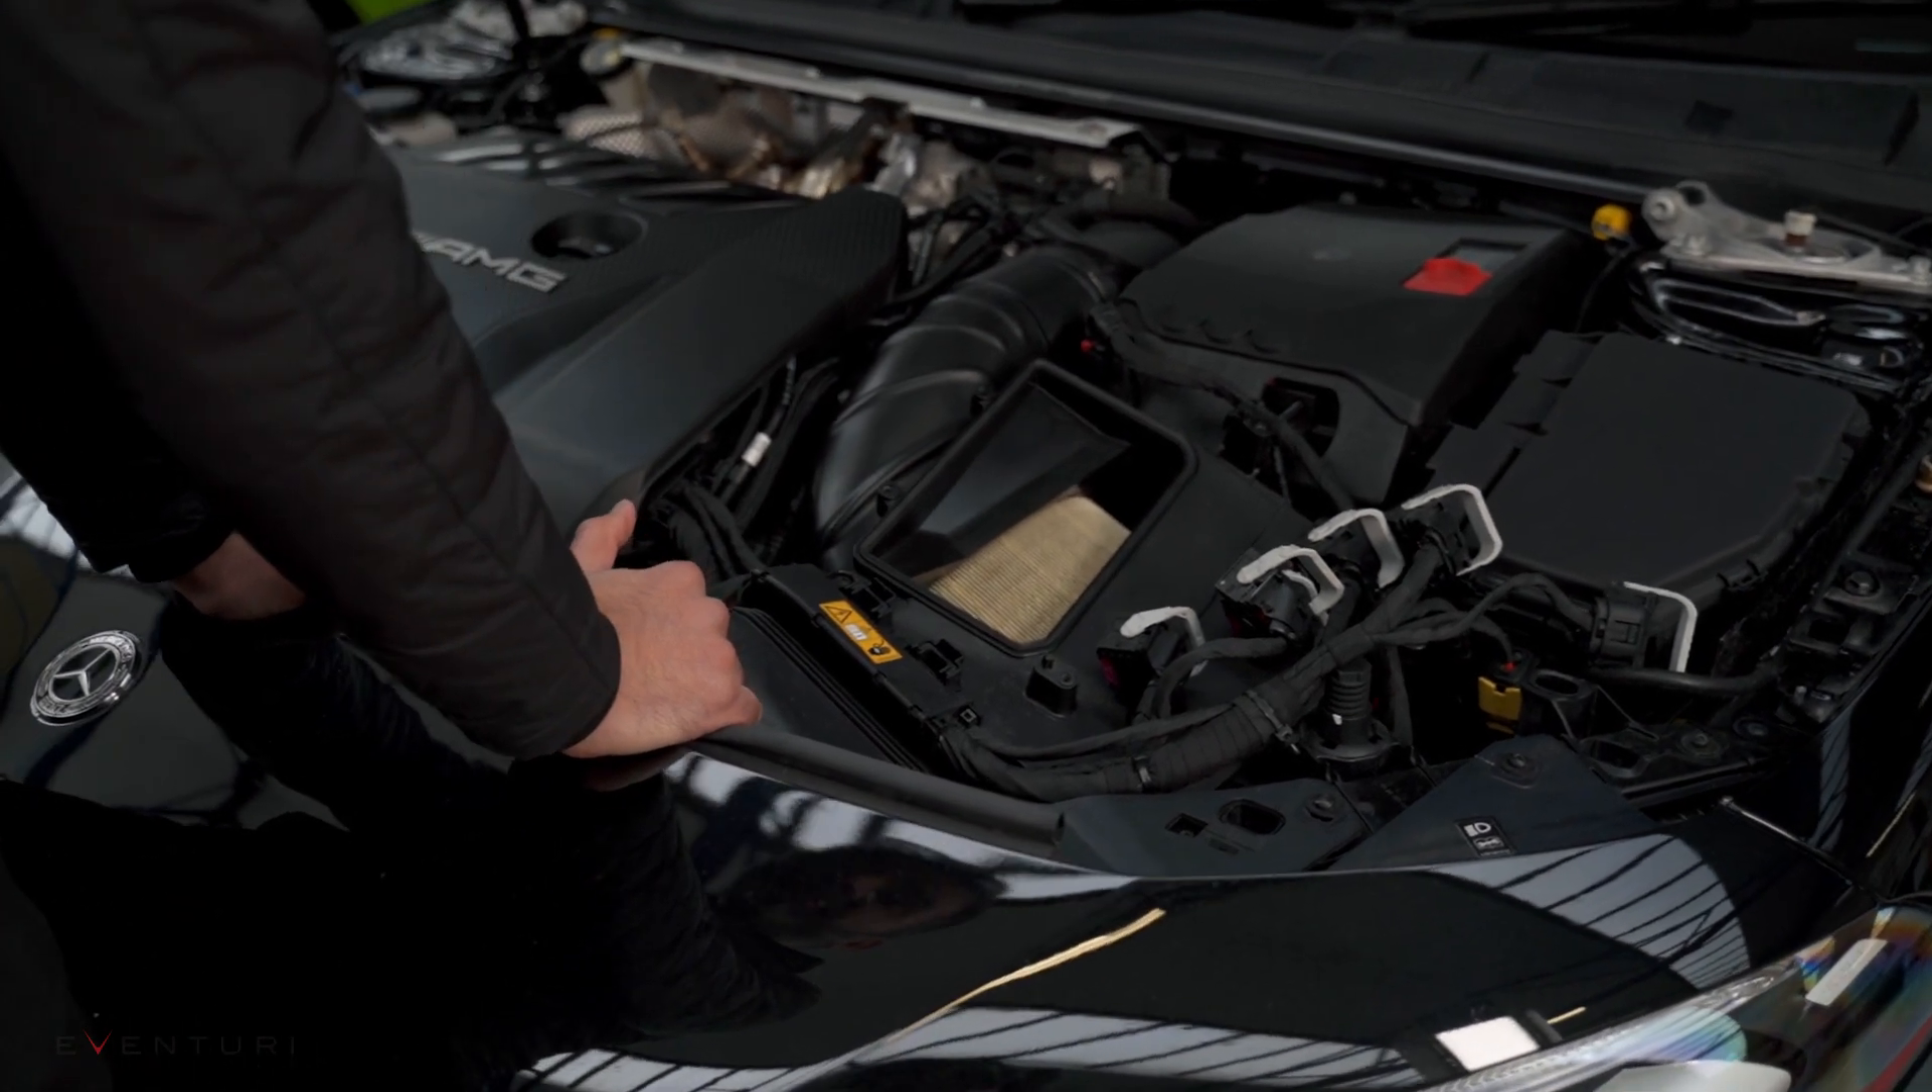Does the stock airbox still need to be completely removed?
Yes.